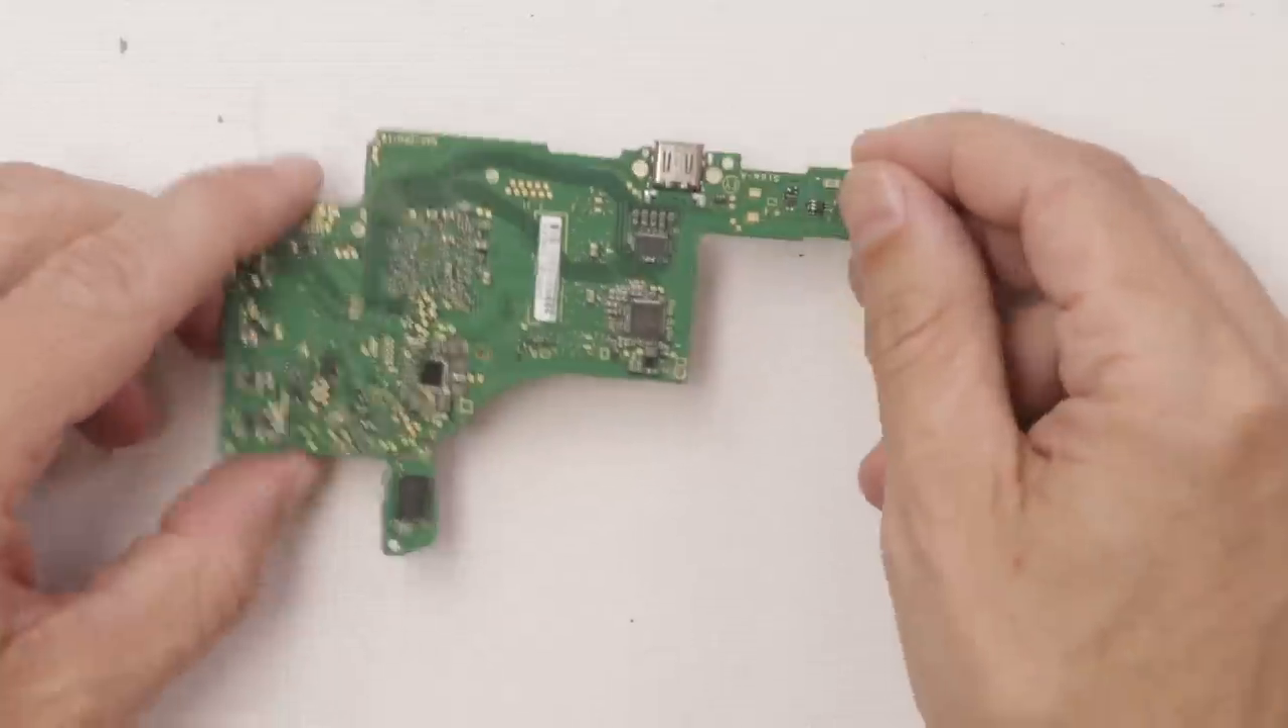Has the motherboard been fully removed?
Yes.